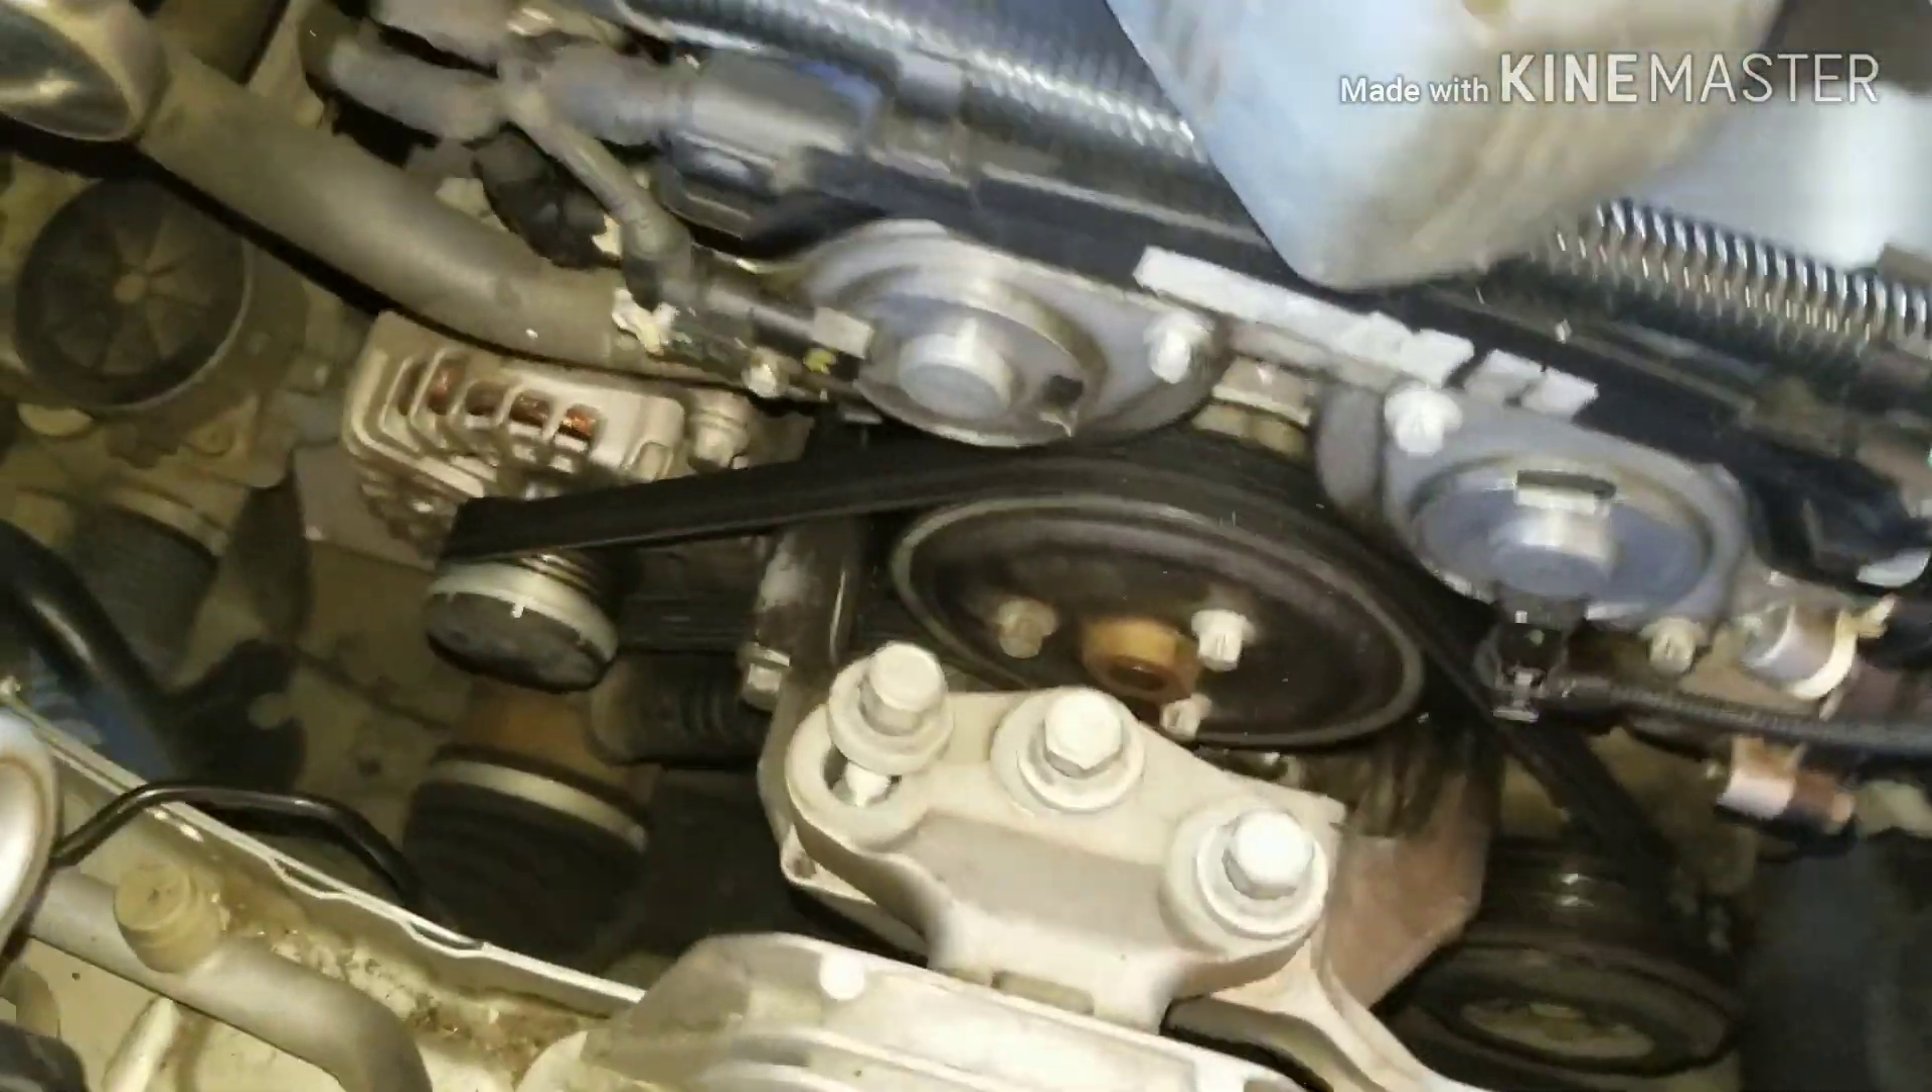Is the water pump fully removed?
No.